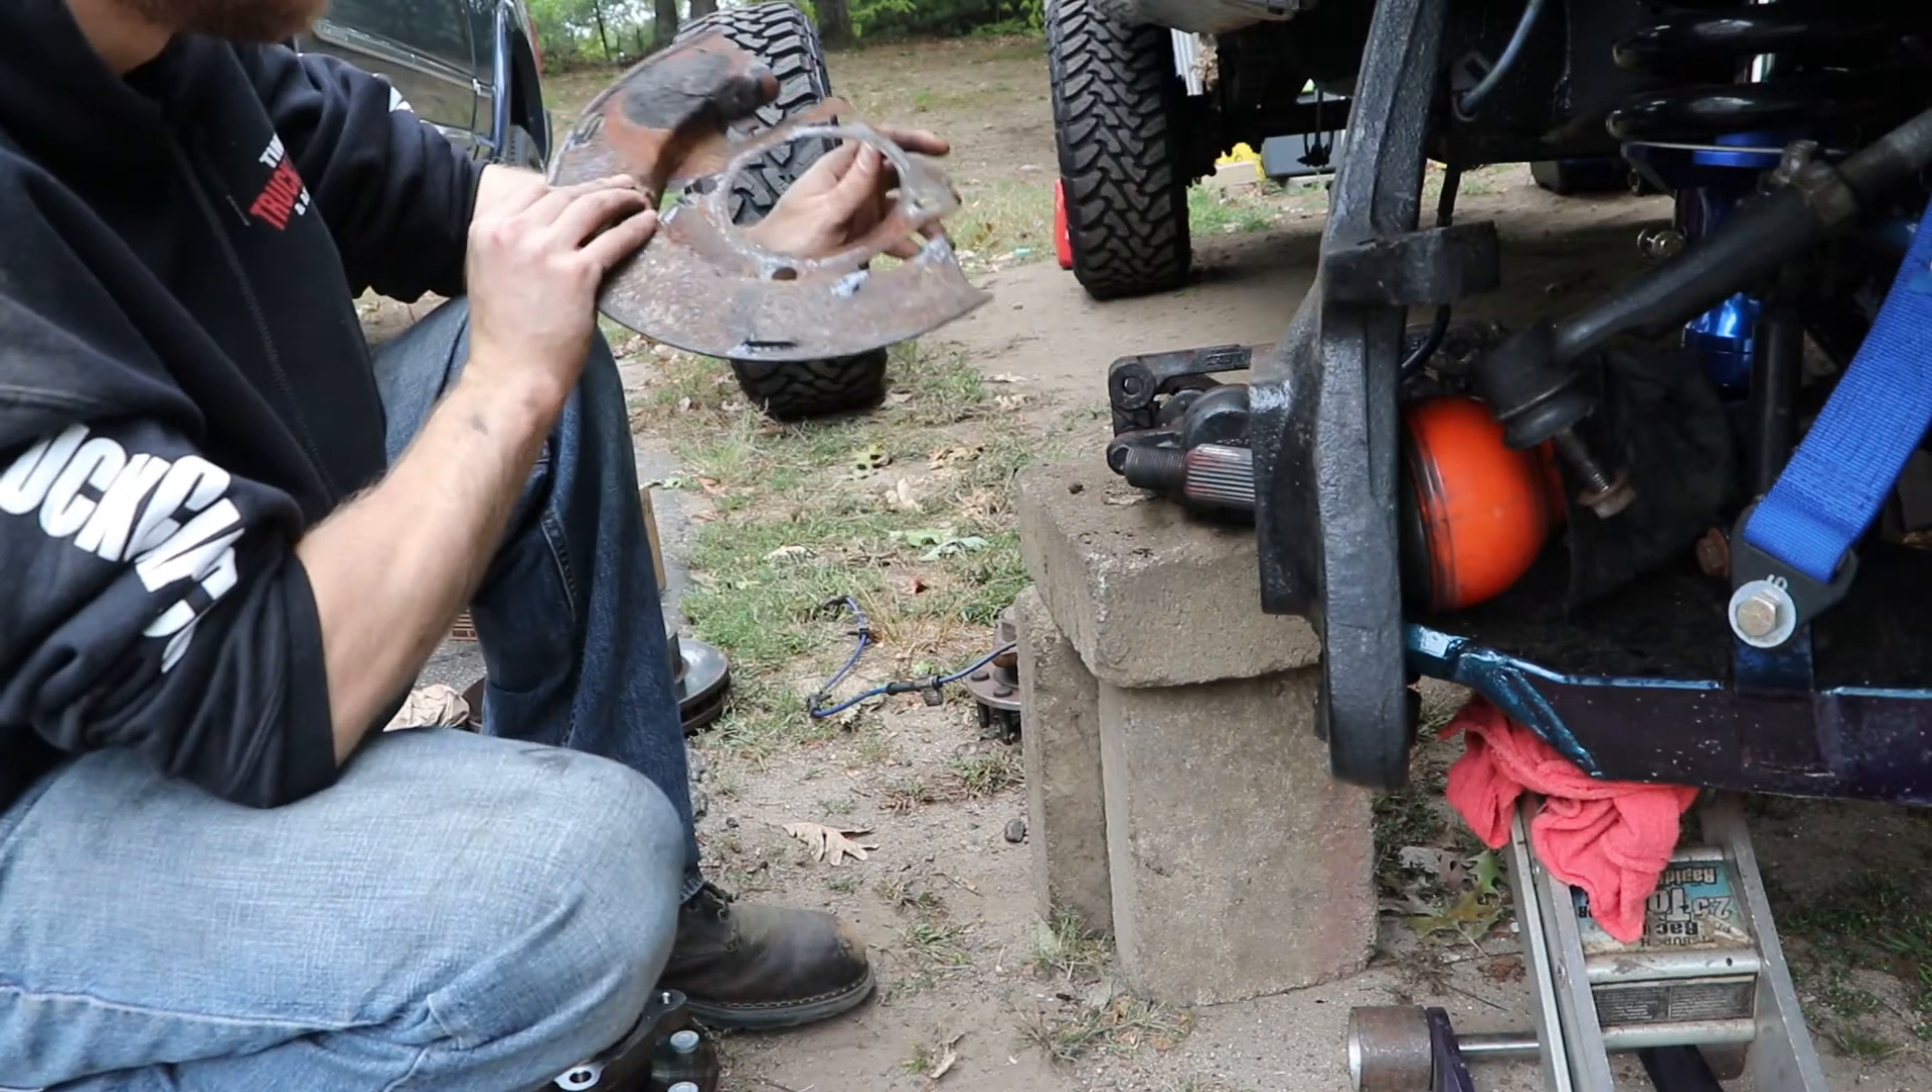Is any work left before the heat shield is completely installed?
Yes.